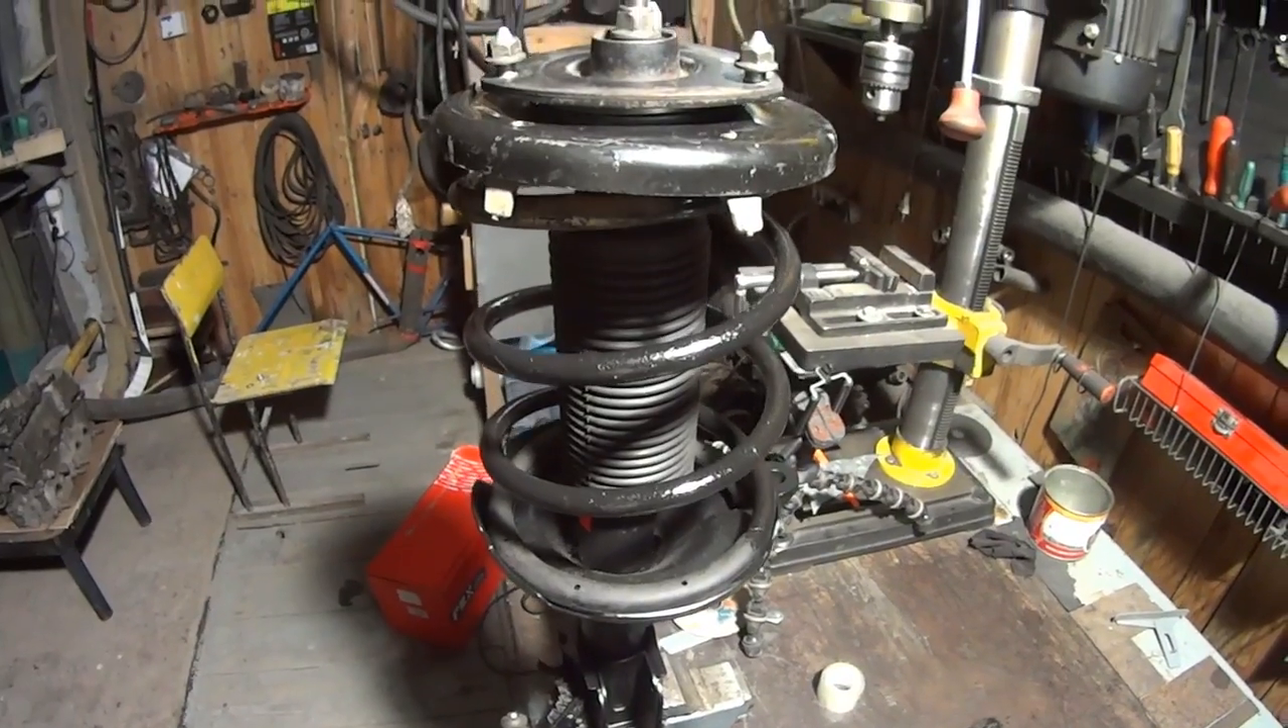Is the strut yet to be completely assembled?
No.